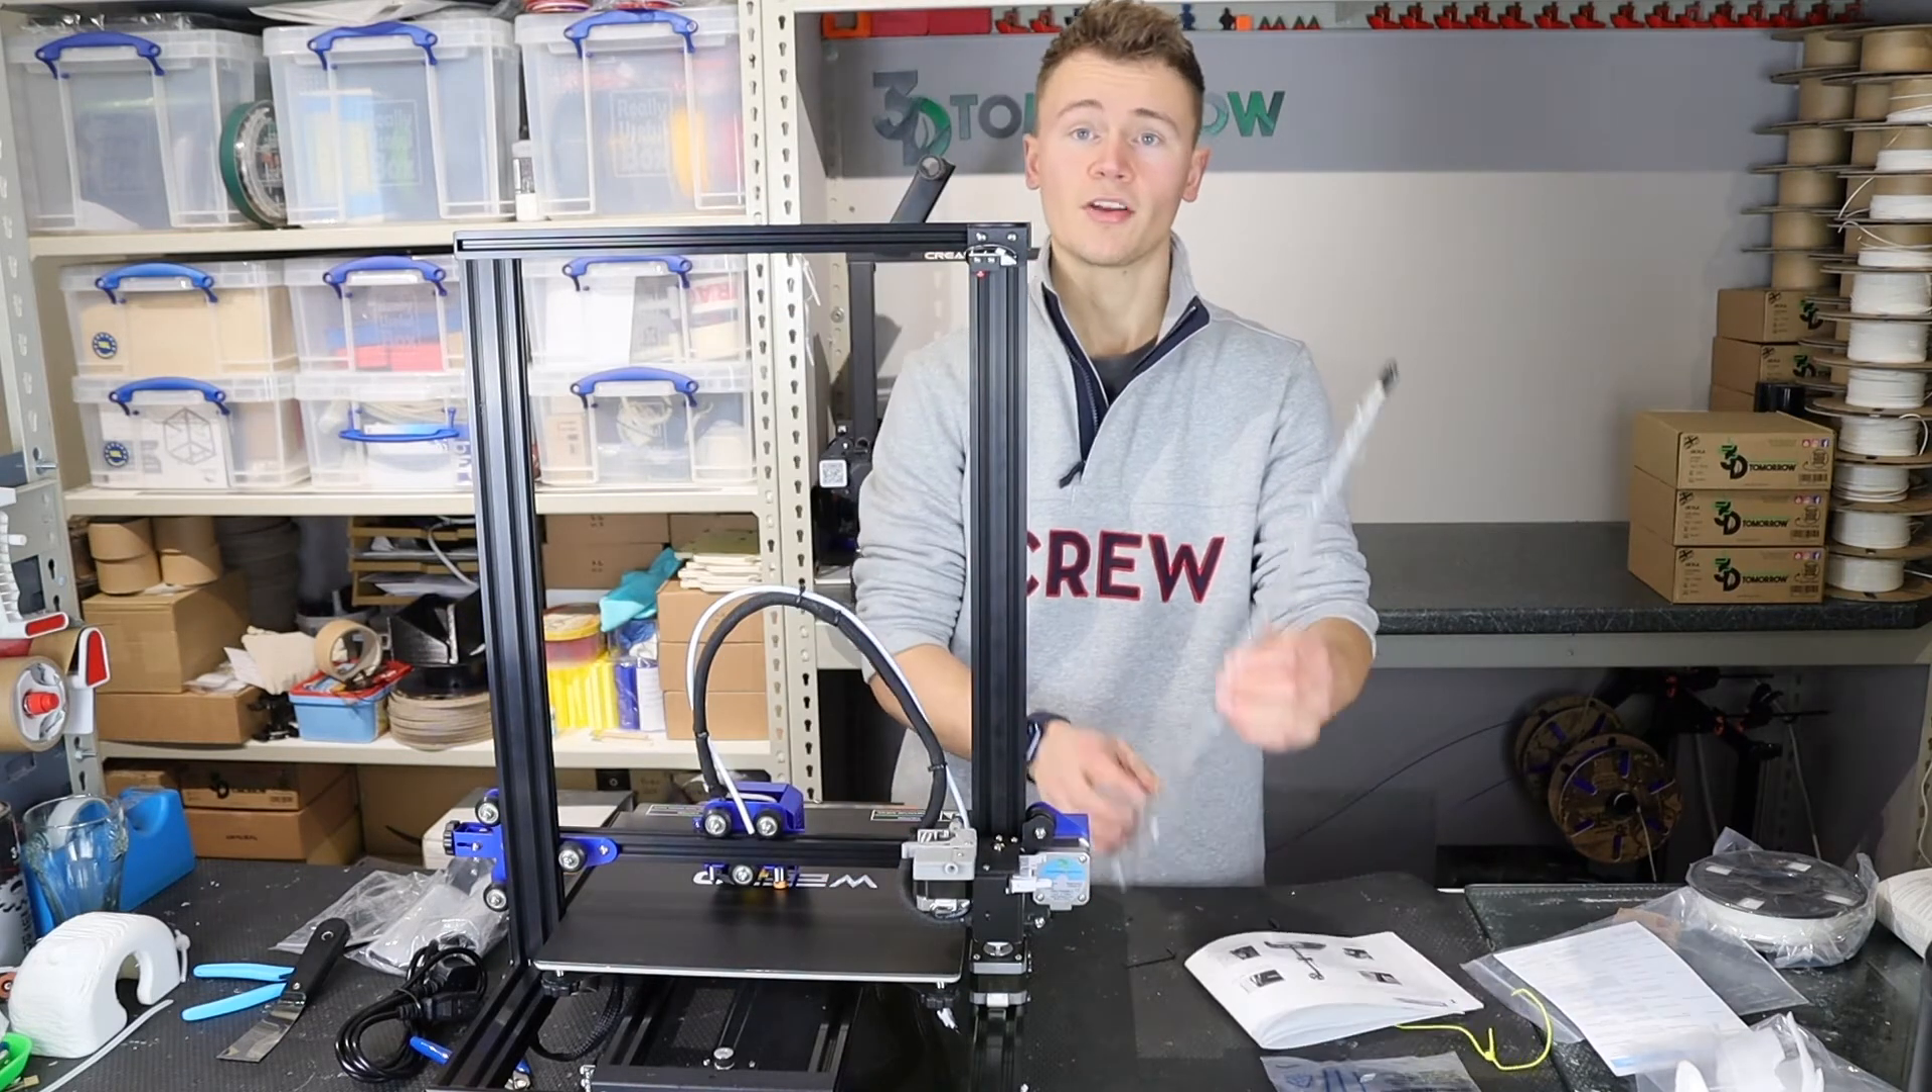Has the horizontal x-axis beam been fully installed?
Yes.